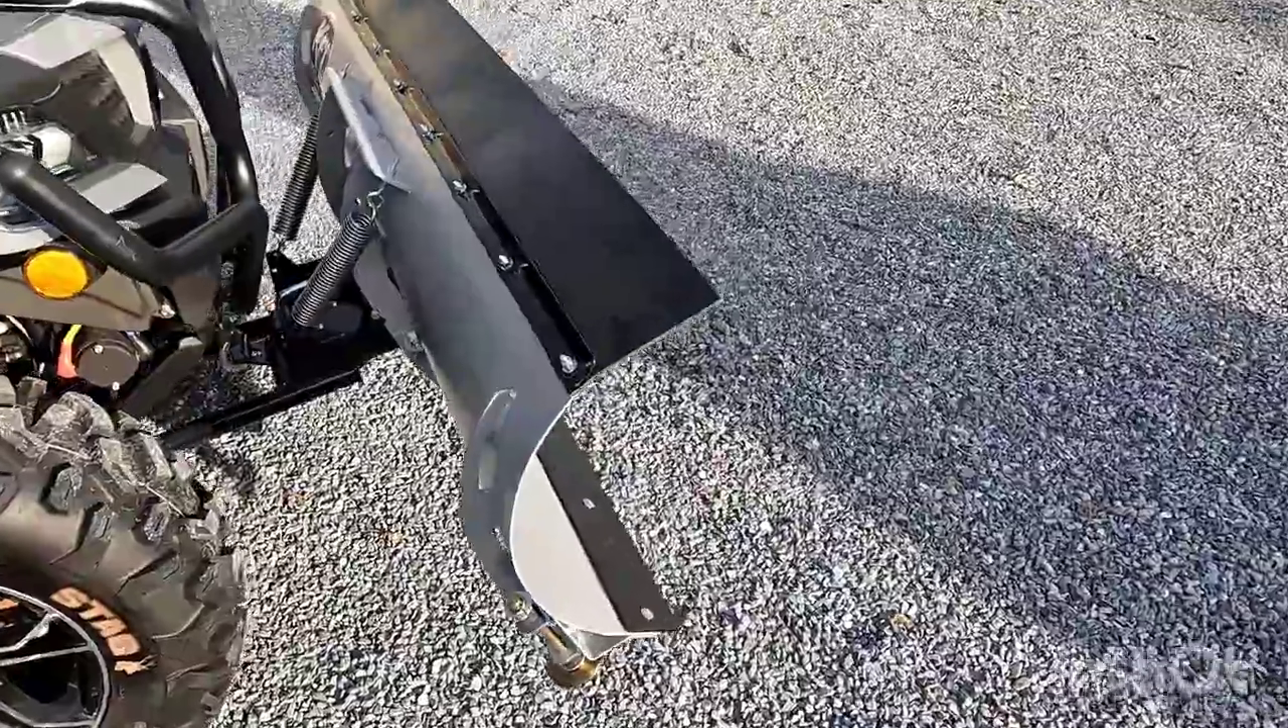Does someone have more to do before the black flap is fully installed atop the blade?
No.